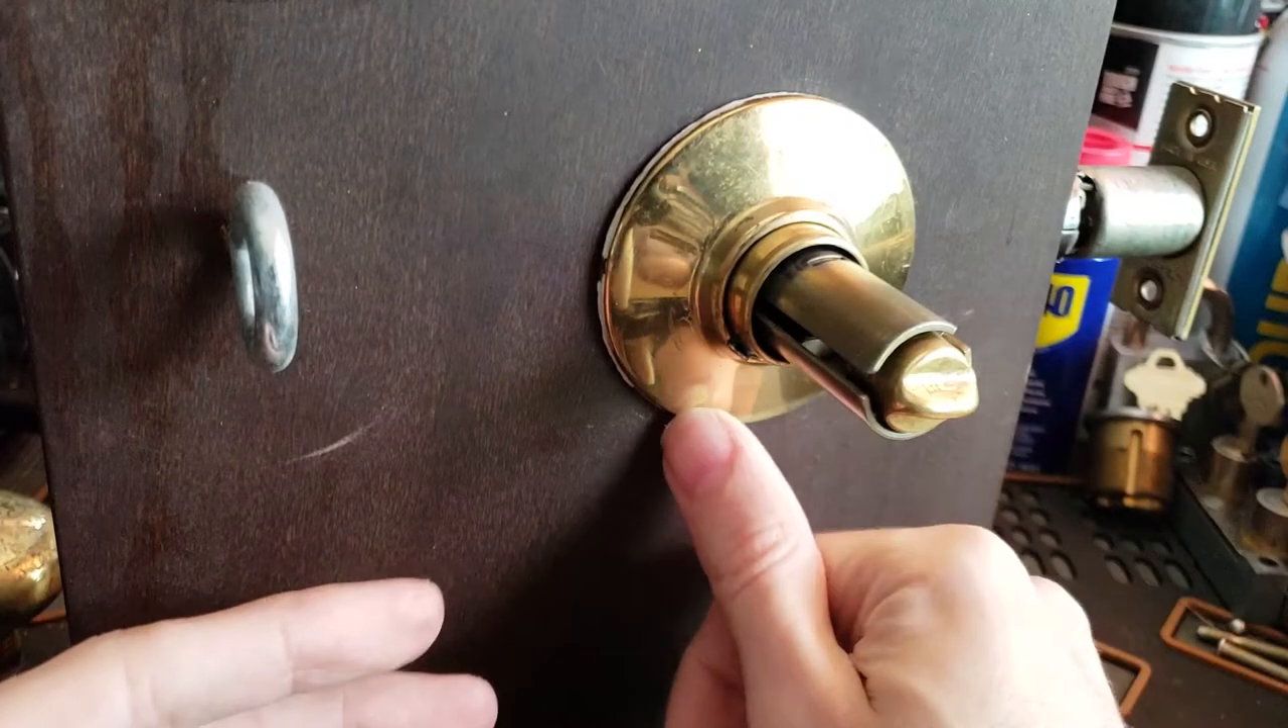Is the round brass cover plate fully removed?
No.